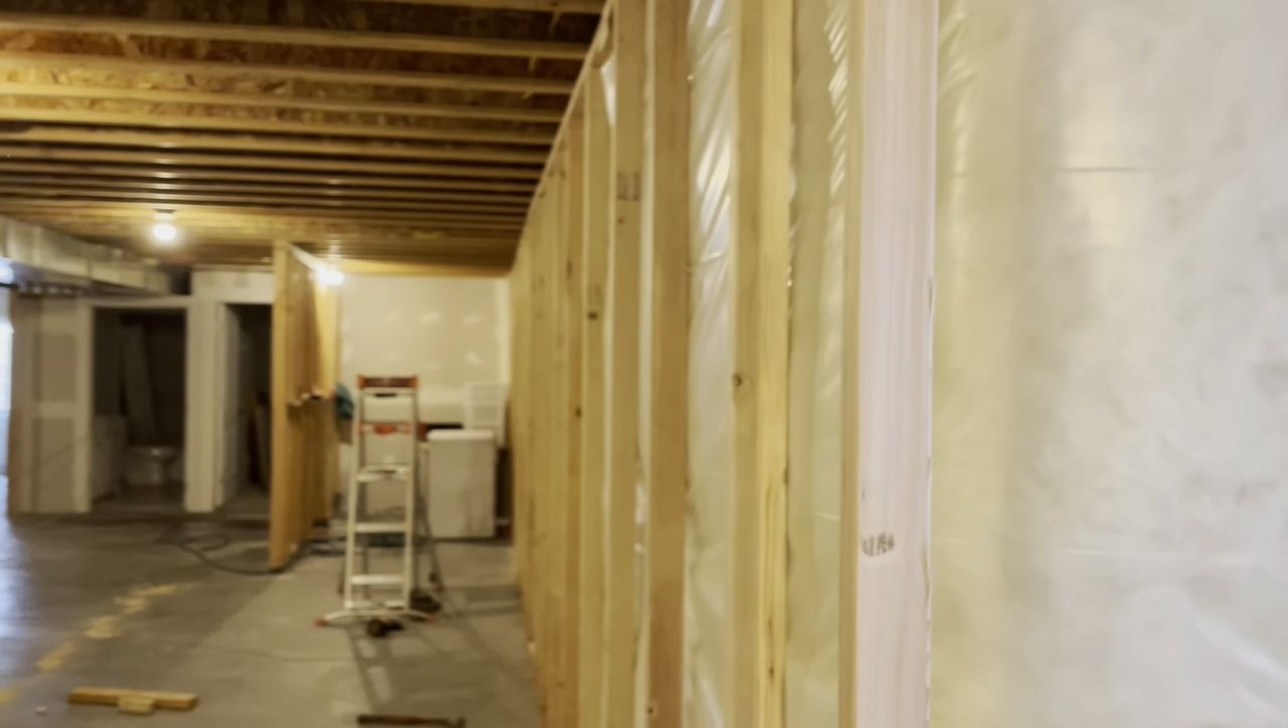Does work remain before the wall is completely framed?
No.